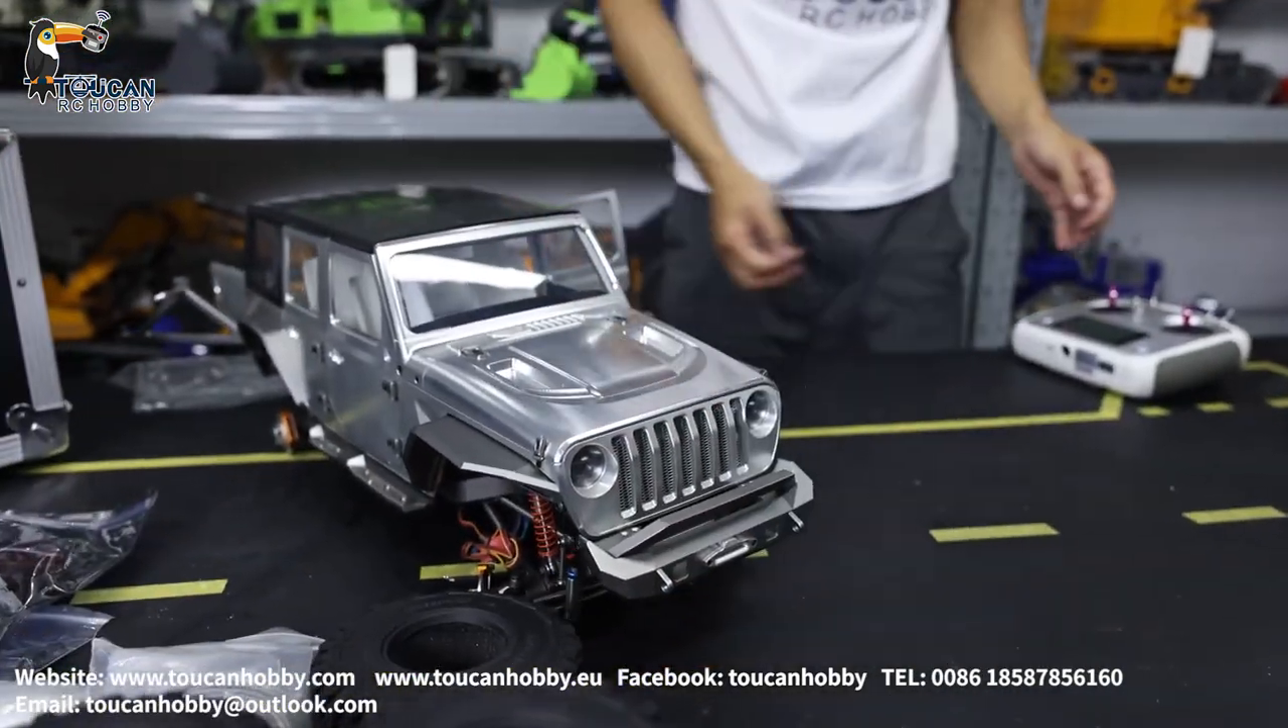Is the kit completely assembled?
No.